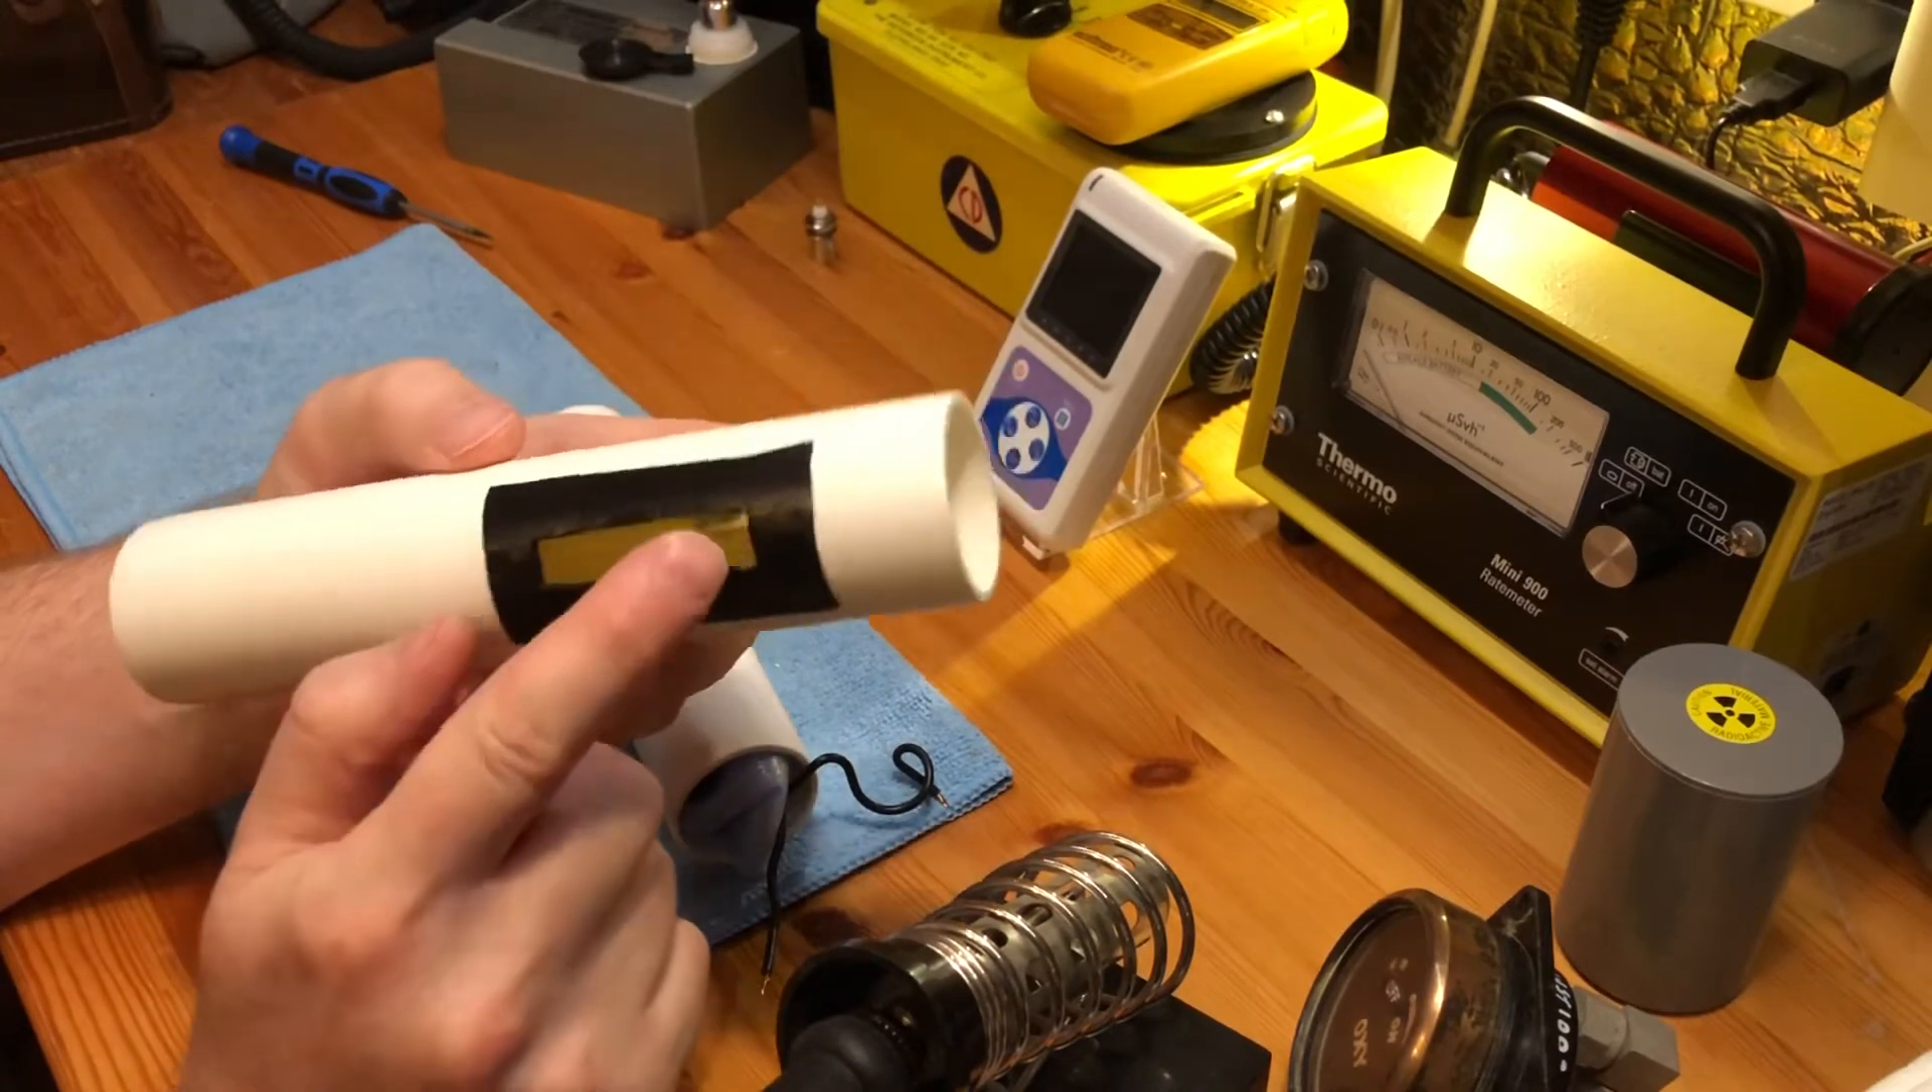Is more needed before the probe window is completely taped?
No.